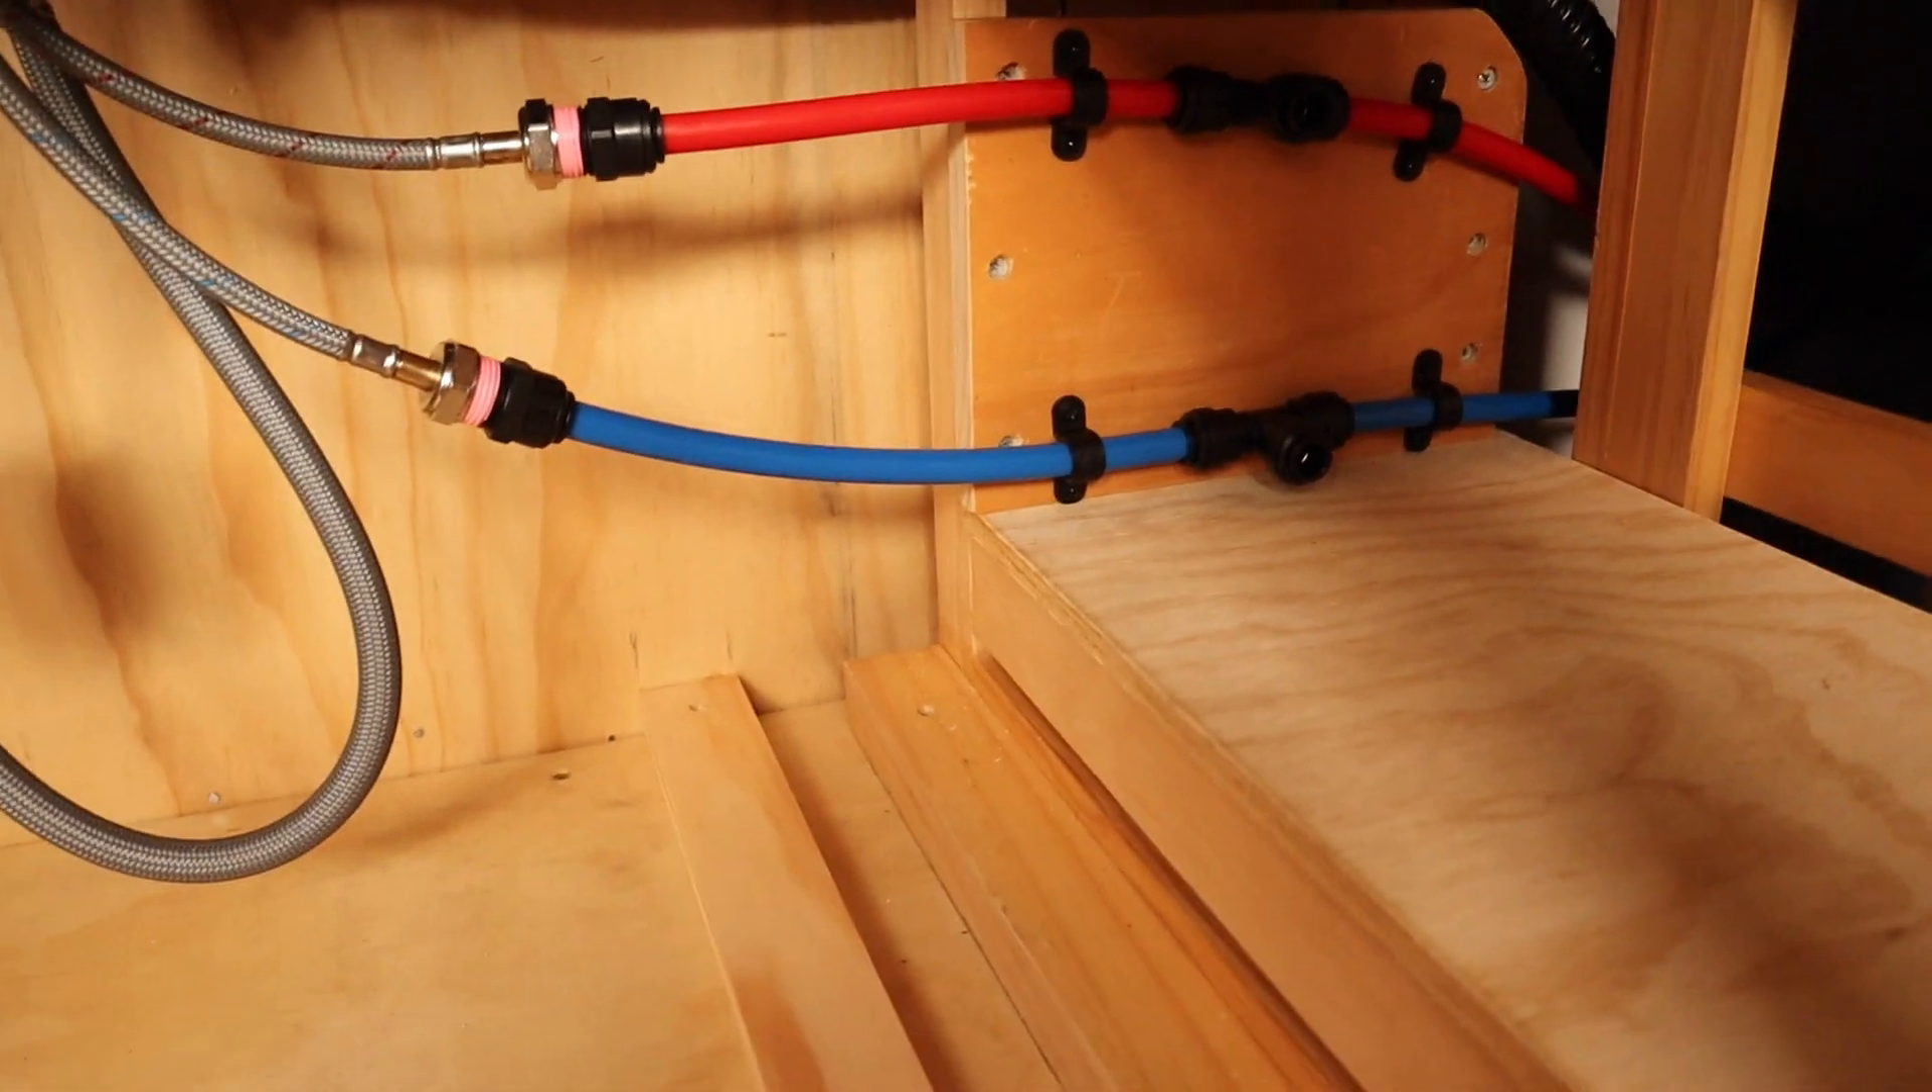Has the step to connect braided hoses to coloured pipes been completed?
Yes.